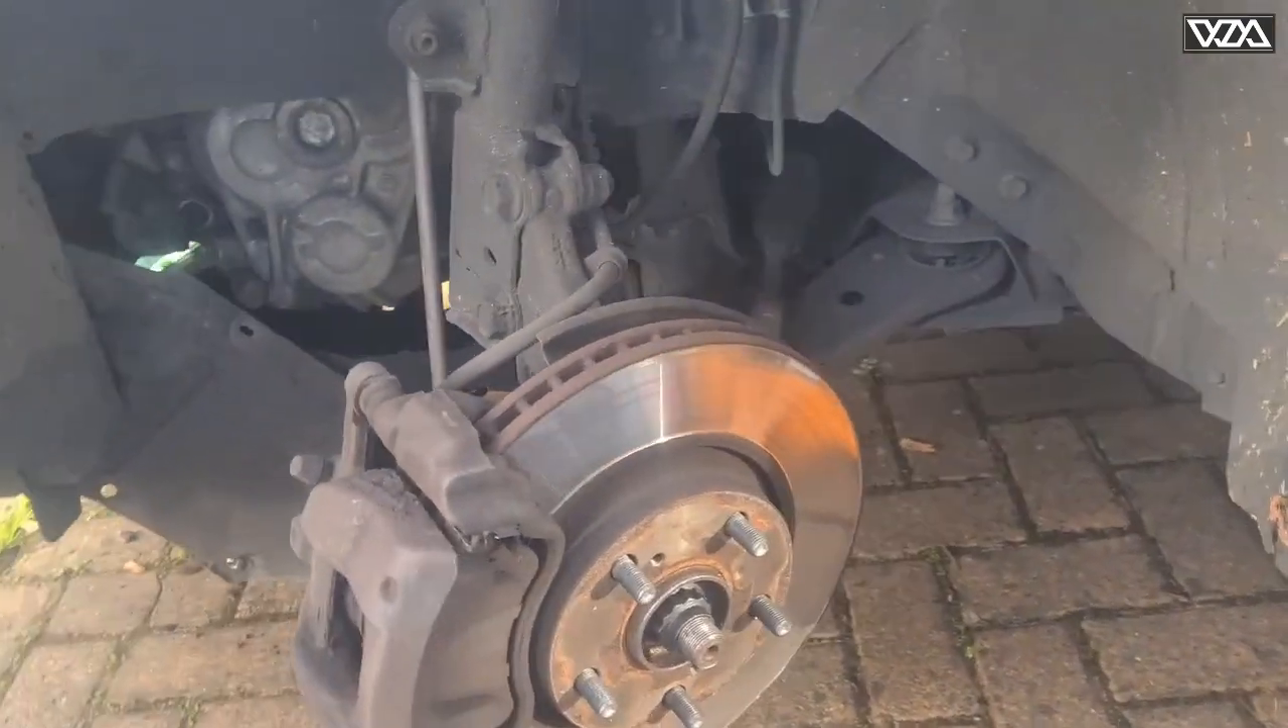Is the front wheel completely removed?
Yes.